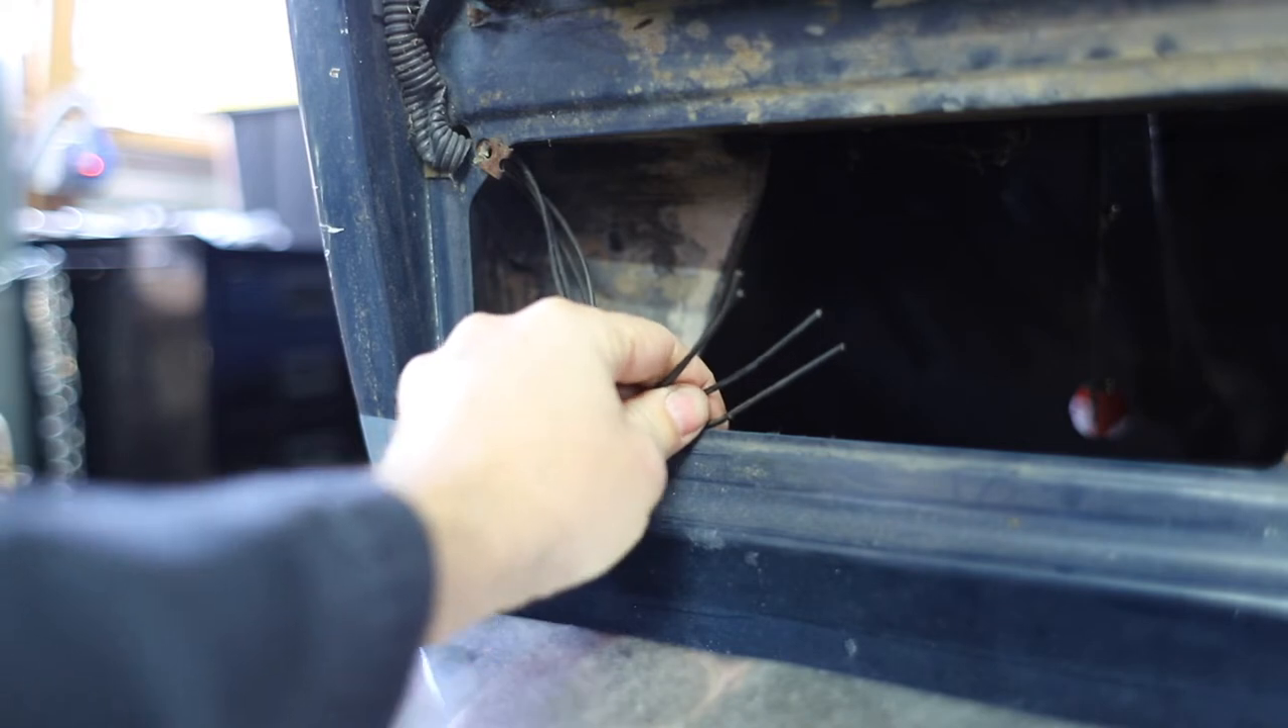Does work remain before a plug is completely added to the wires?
Yes.